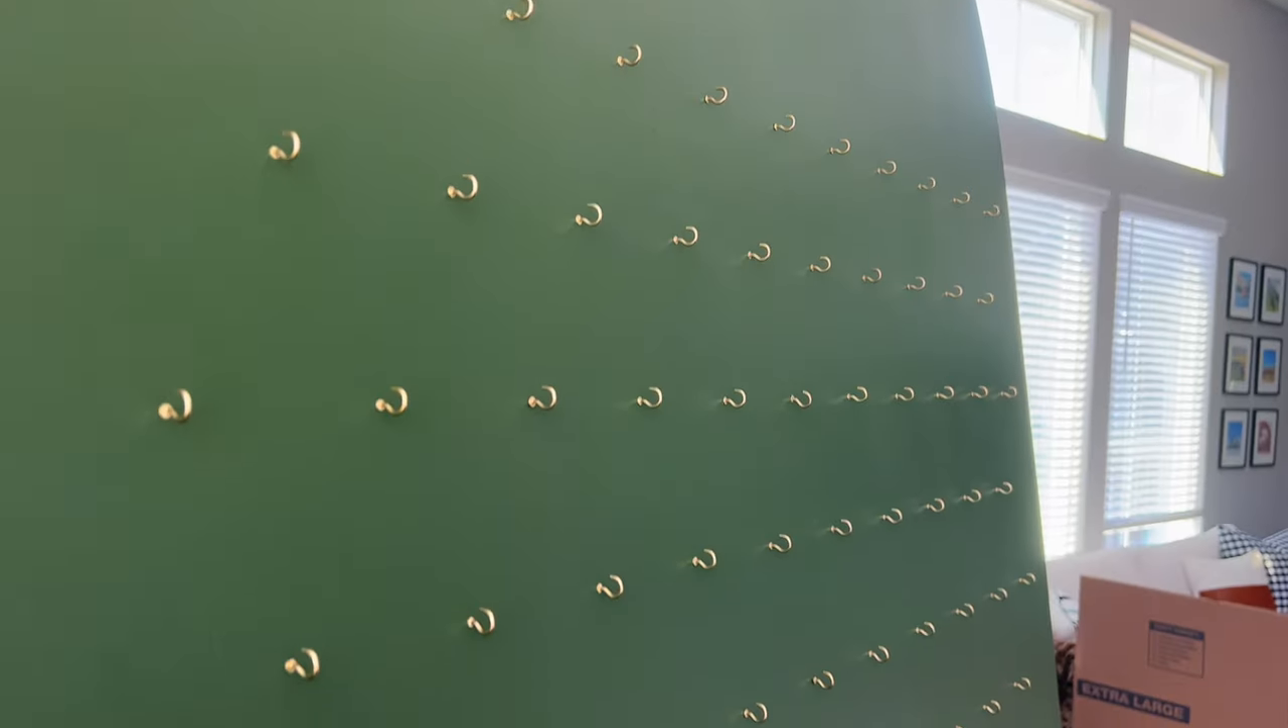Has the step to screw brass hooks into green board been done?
Yes.